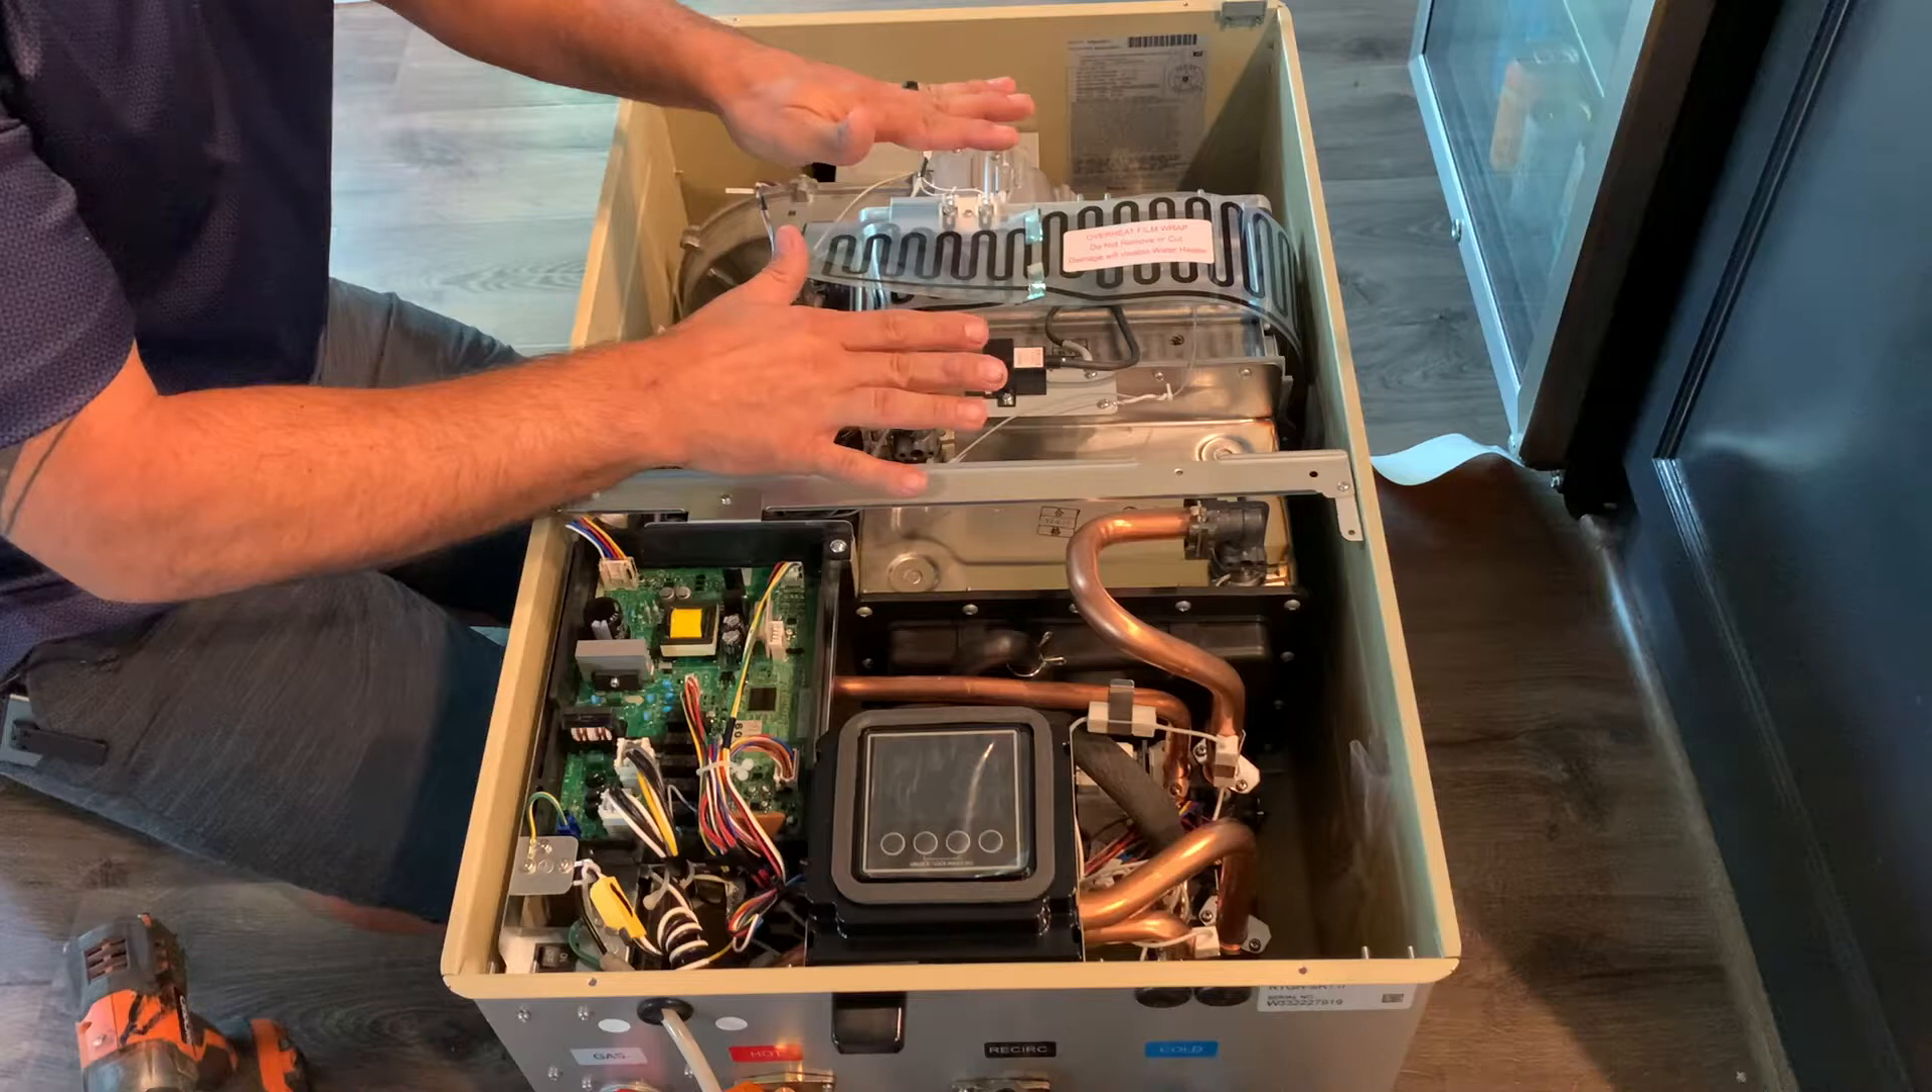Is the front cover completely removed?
Yes.